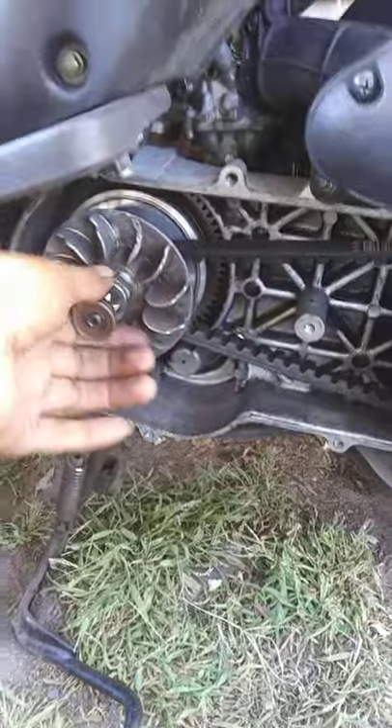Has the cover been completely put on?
No.